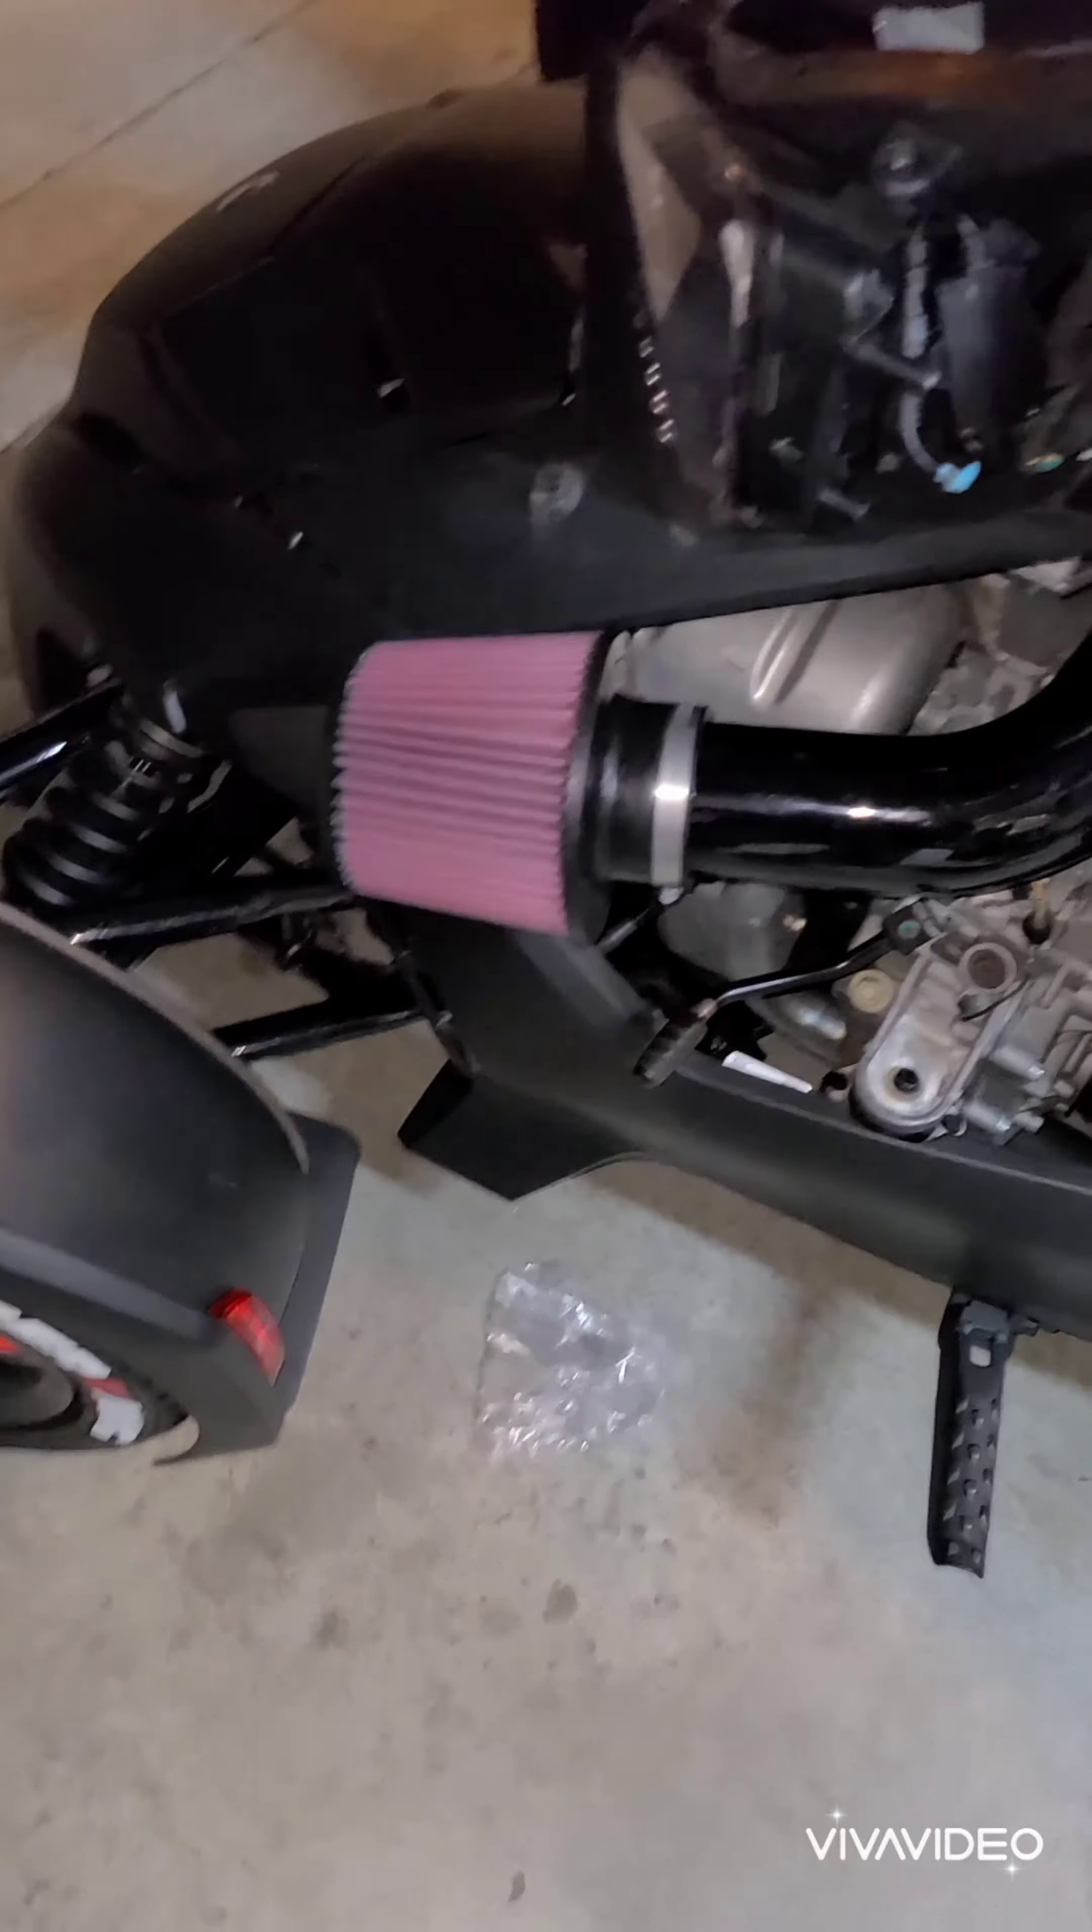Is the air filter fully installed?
Yes.